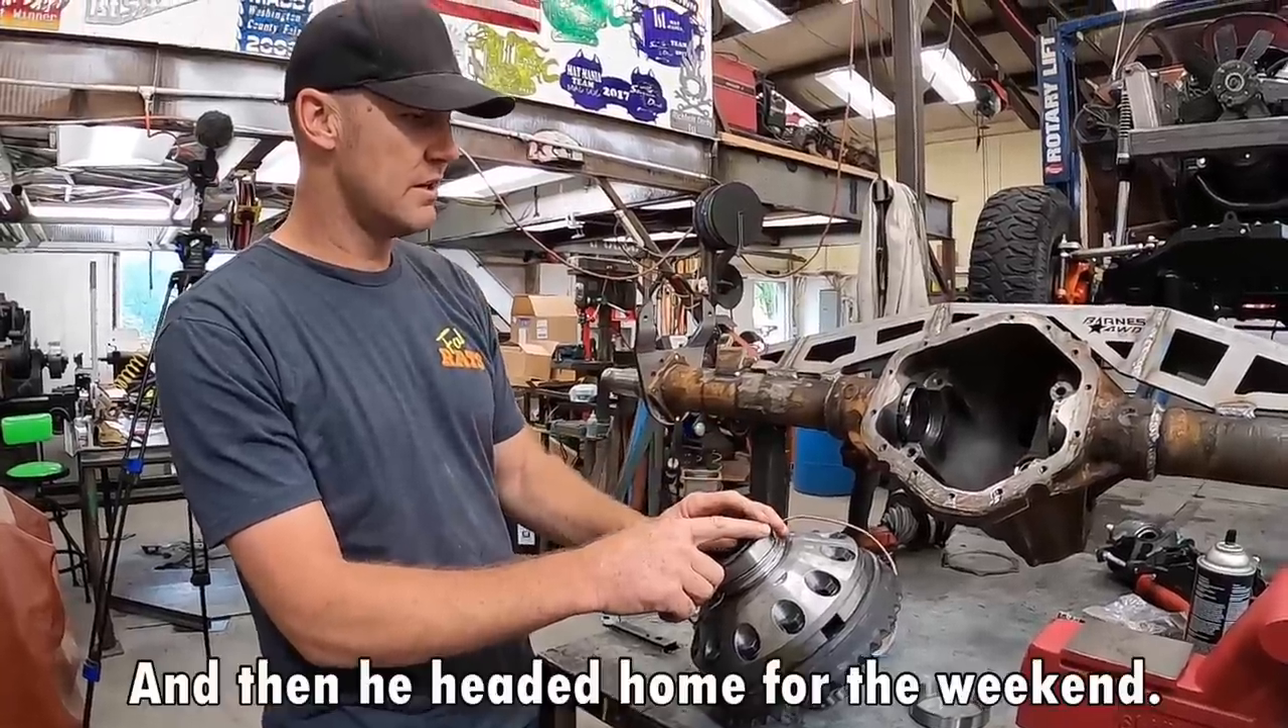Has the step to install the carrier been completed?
No.